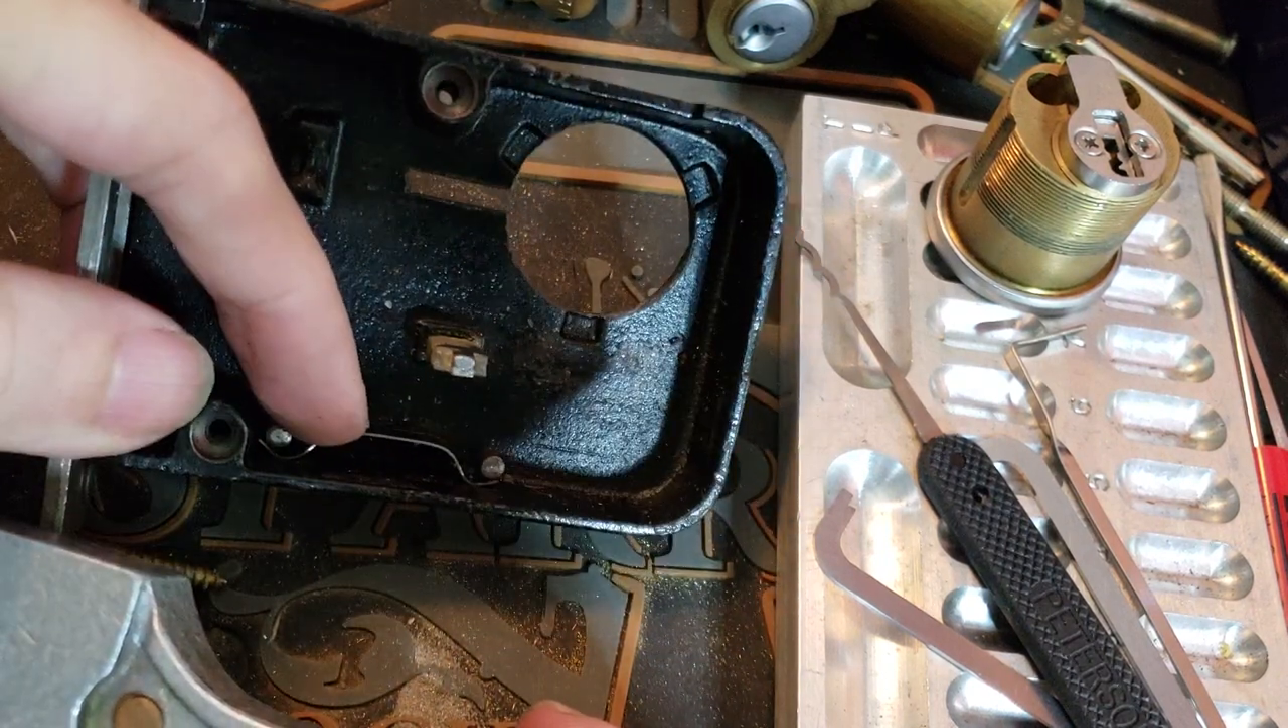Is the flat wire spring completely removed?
No.